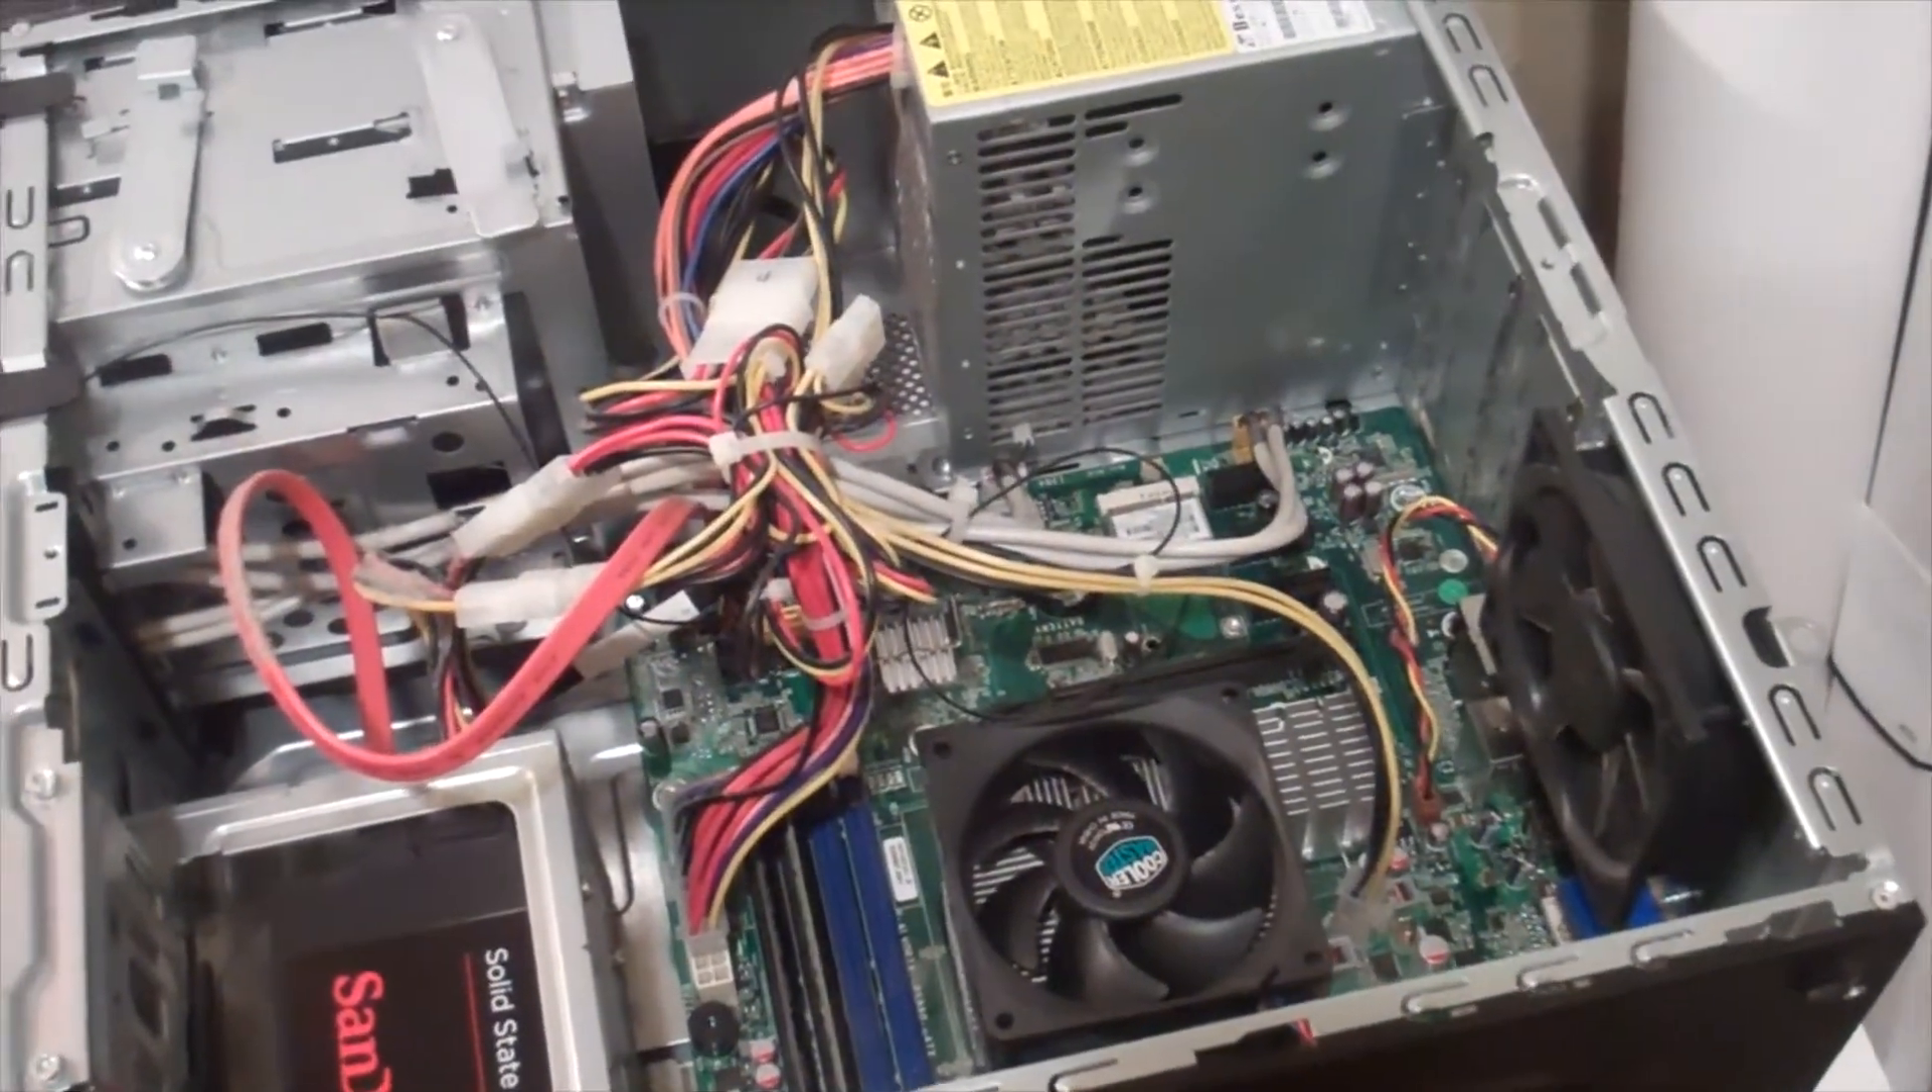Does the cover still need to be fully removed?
No.